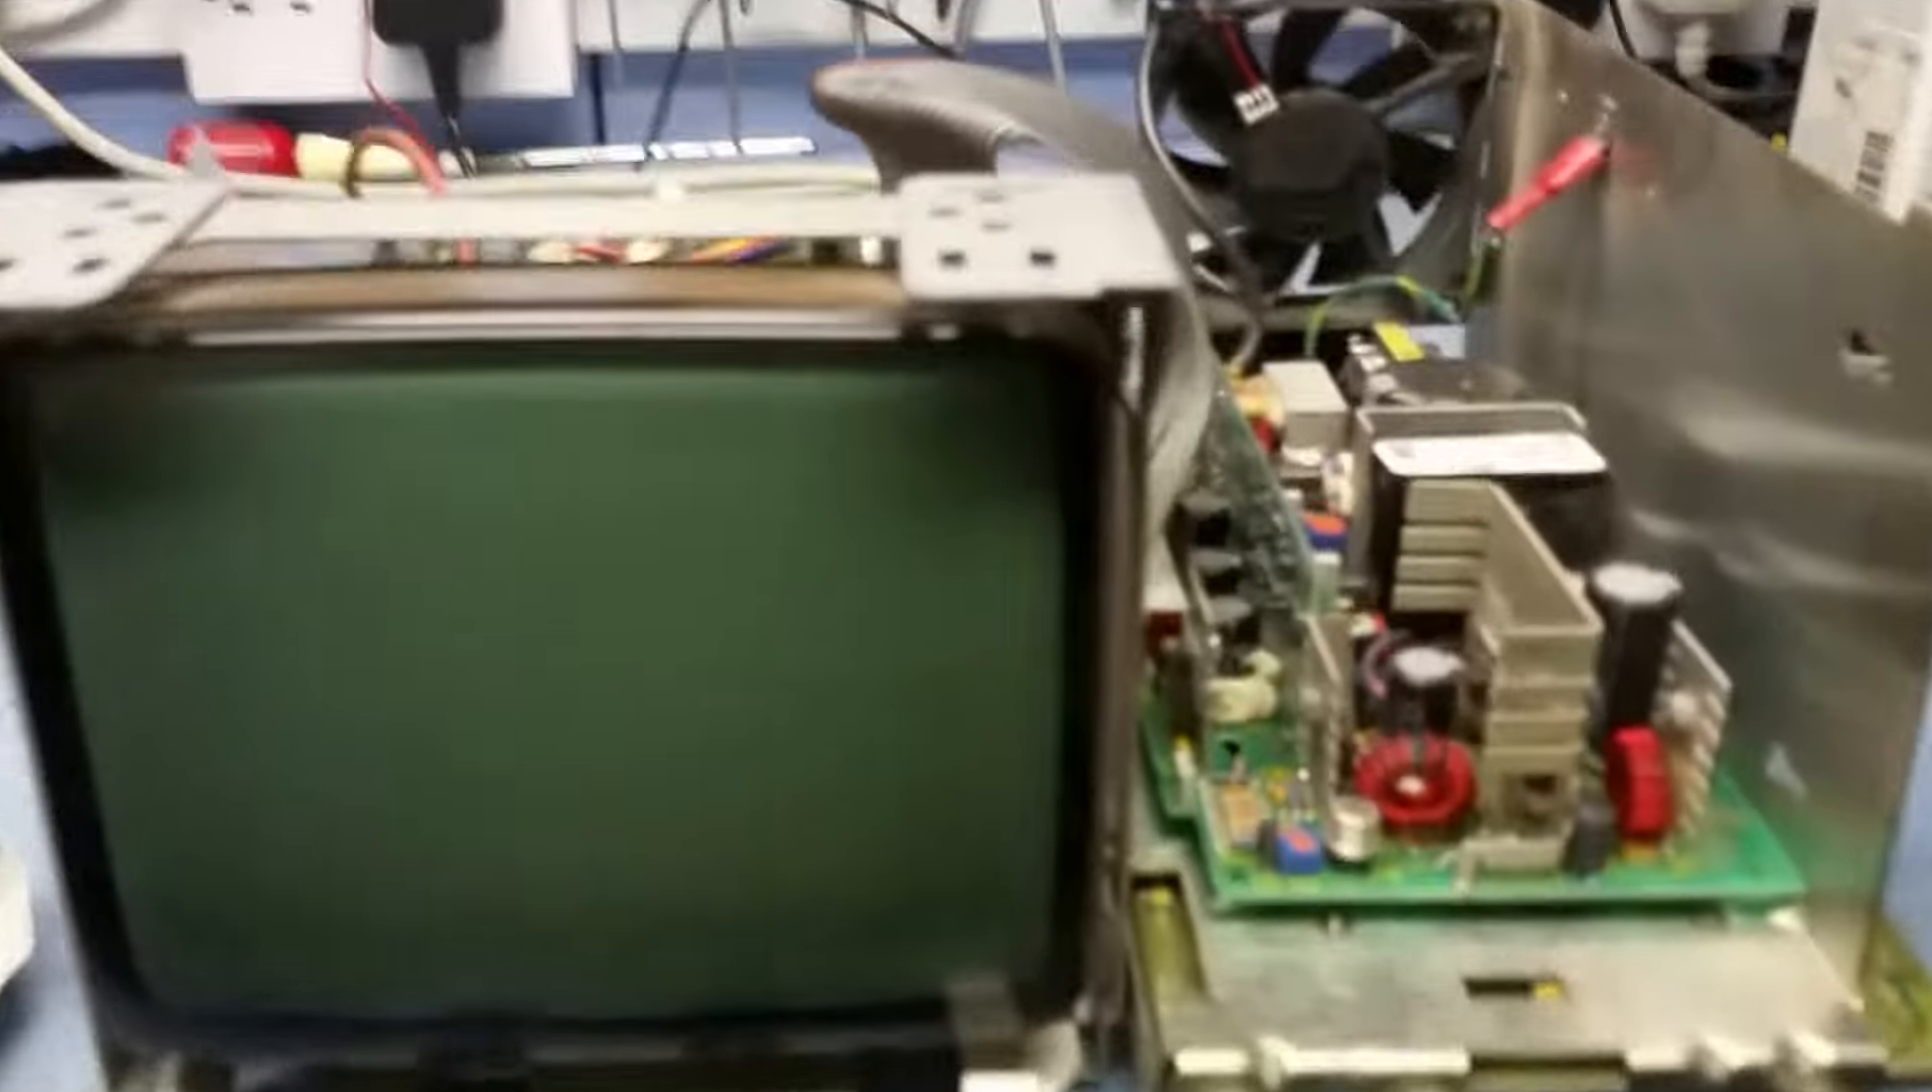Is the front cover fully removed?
Yes.